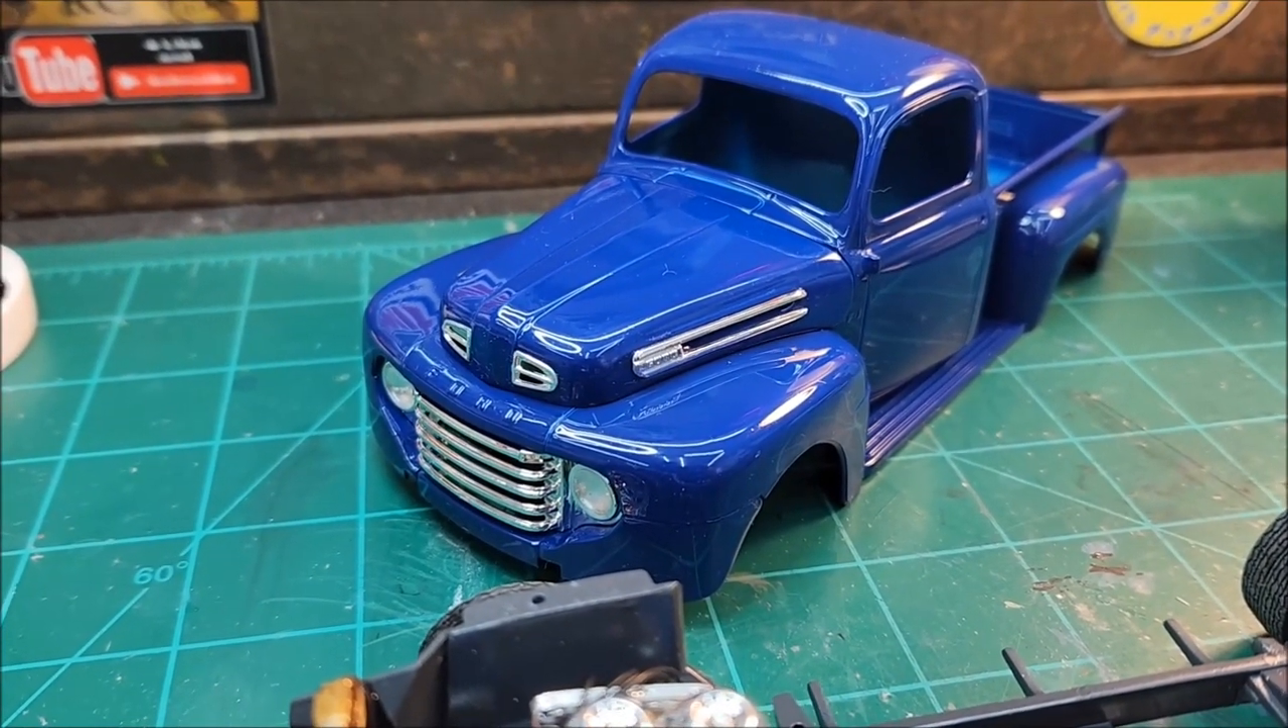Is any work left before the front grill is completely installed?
No.